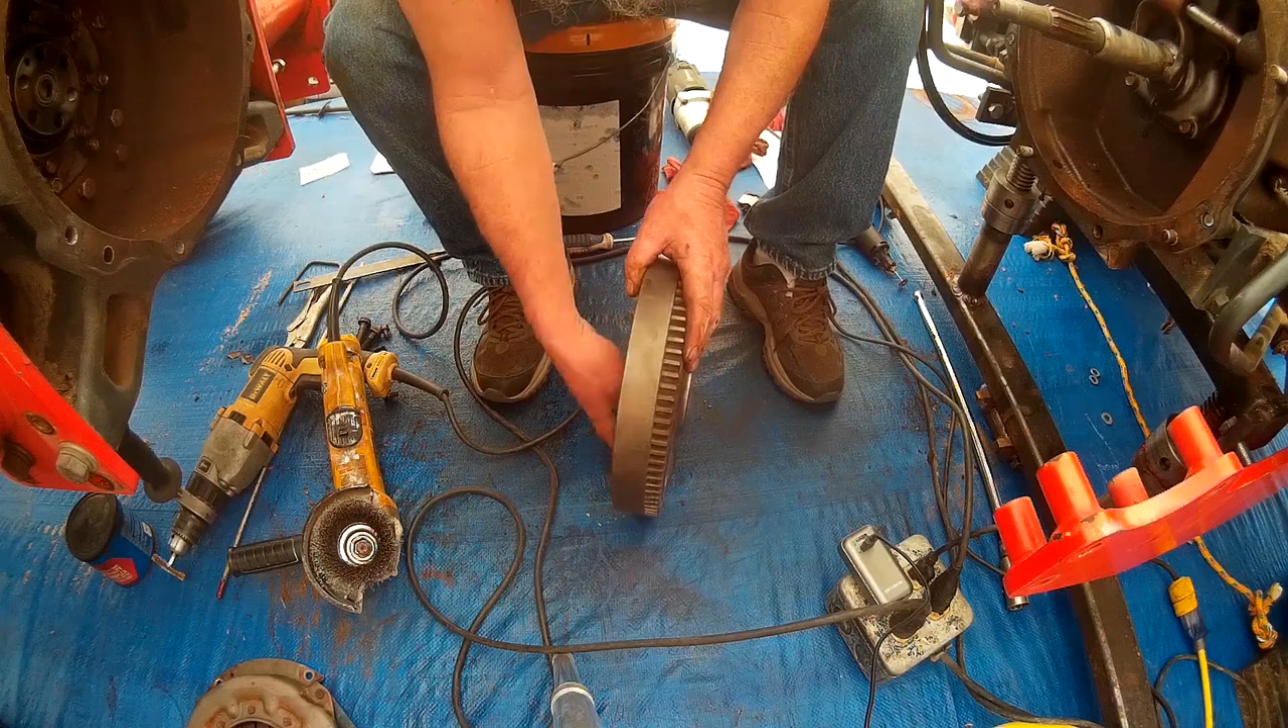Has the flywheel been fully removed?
Yes.